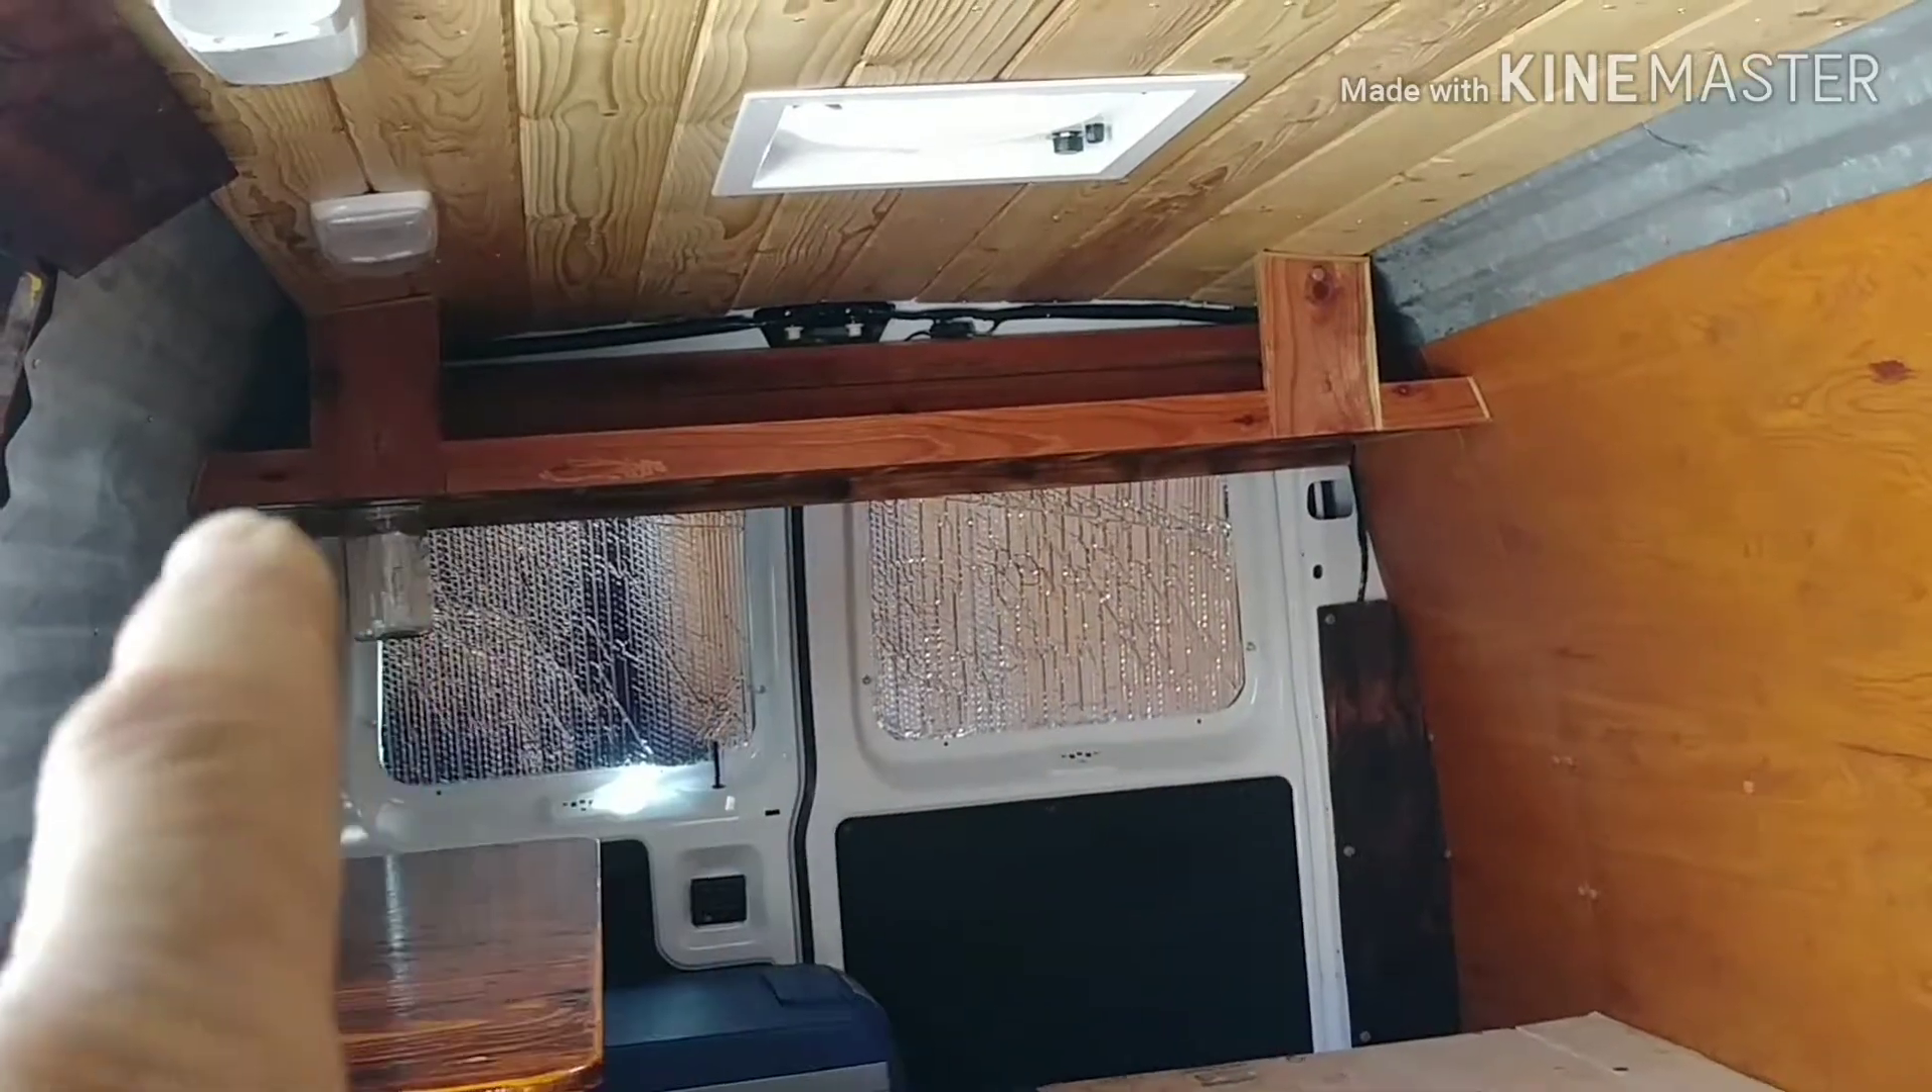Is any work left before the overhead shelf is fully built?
No.